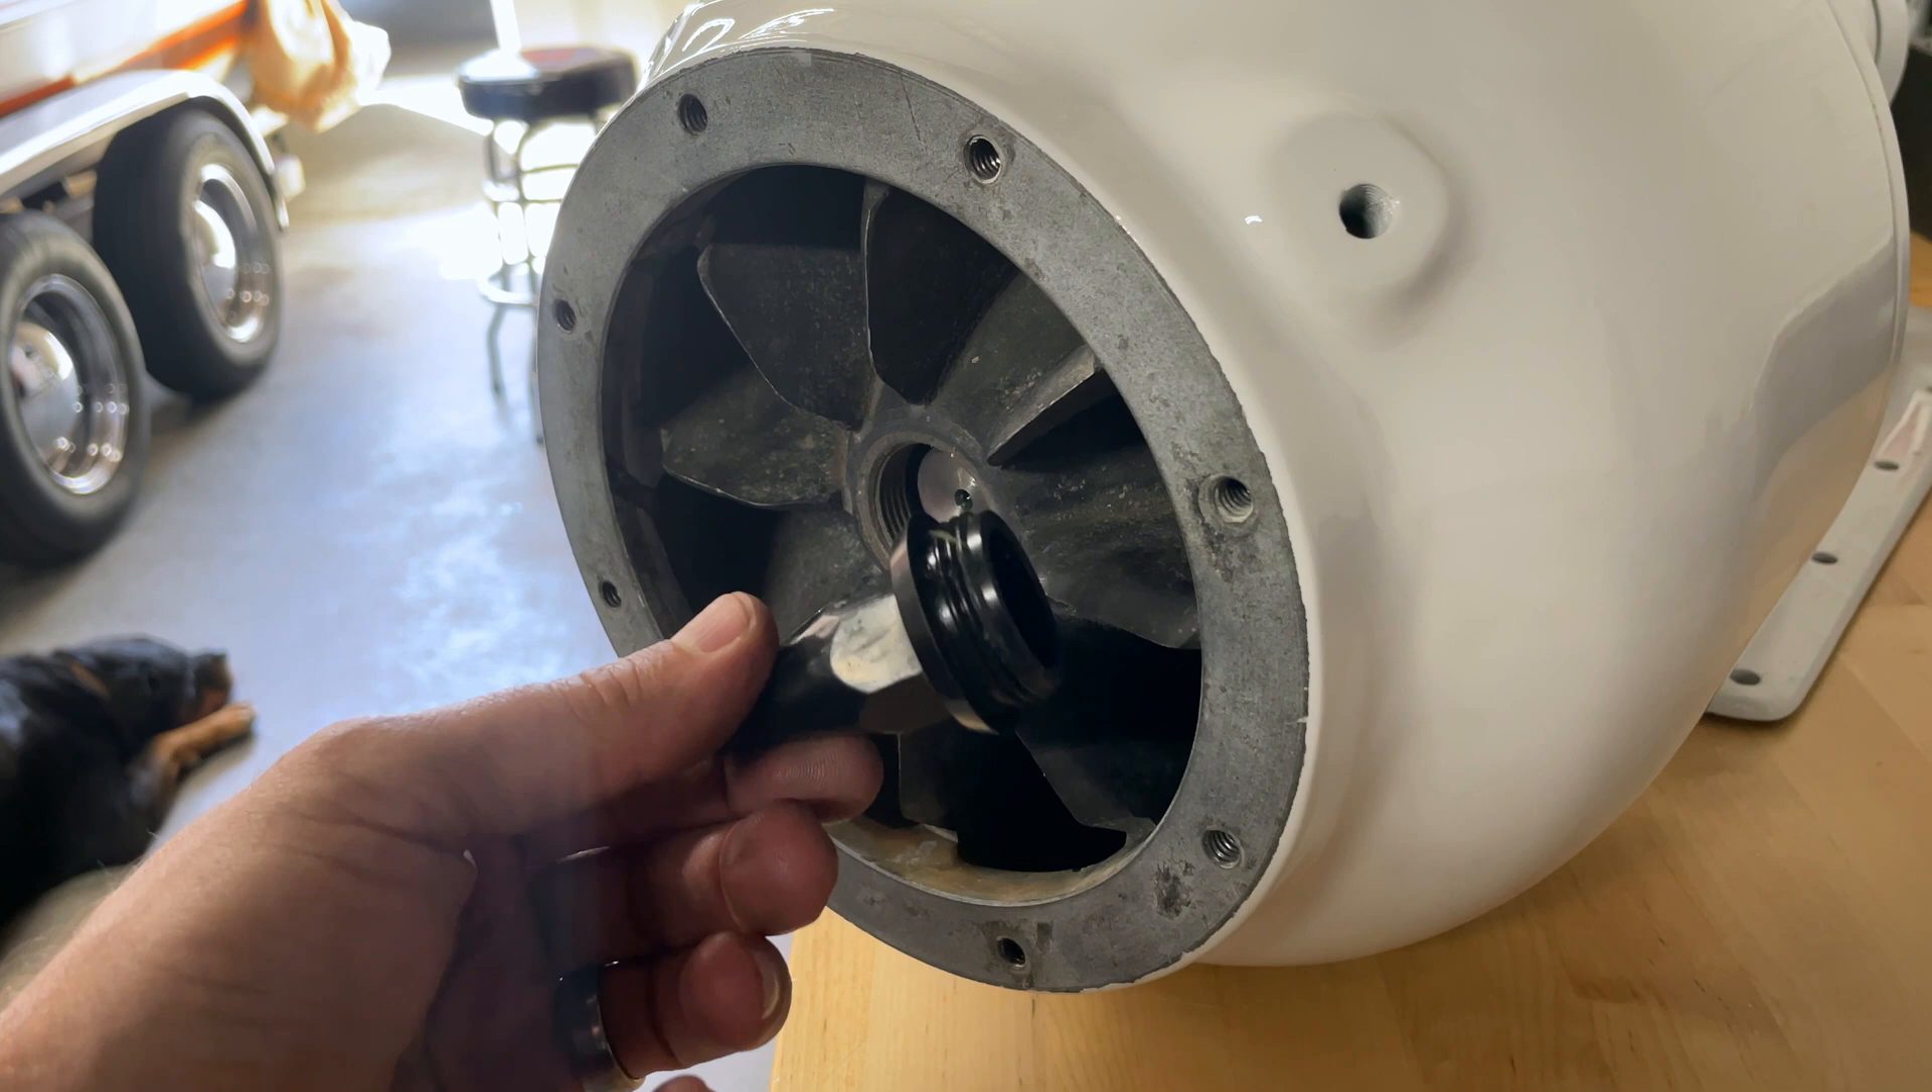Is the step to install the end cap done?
No.